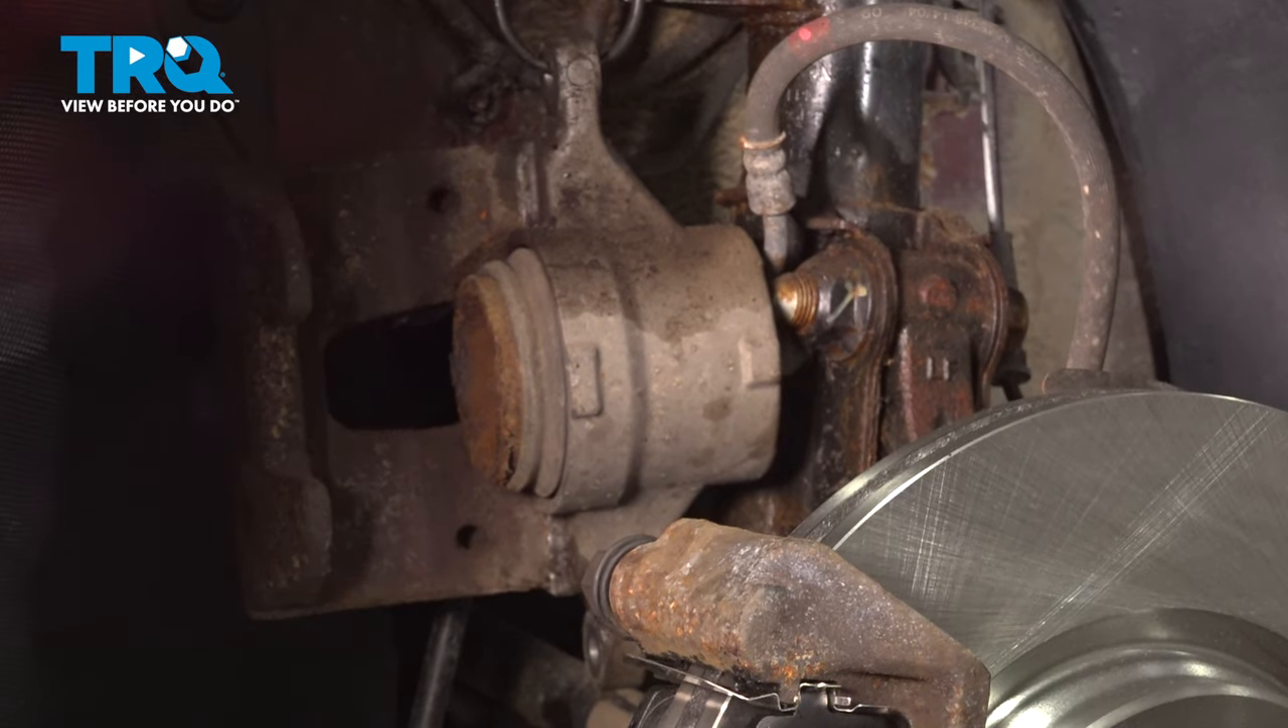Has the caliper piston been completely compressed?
No.